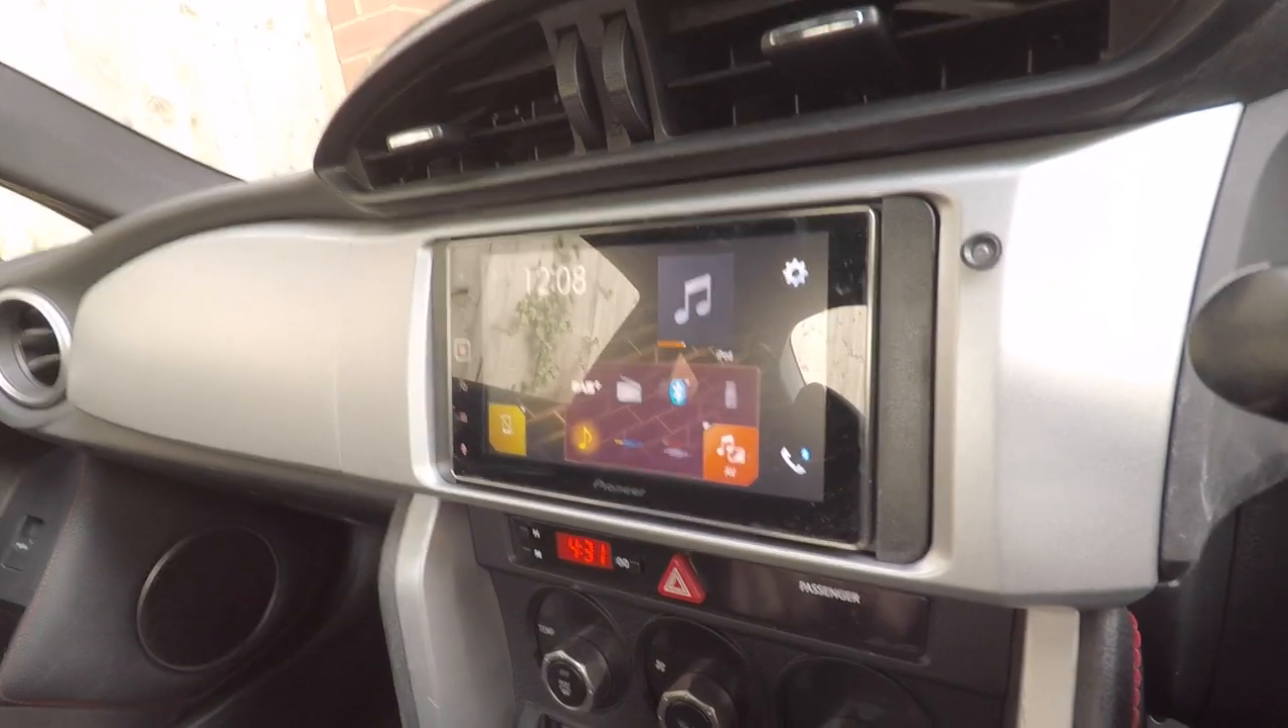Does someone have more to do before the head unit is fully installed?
No.